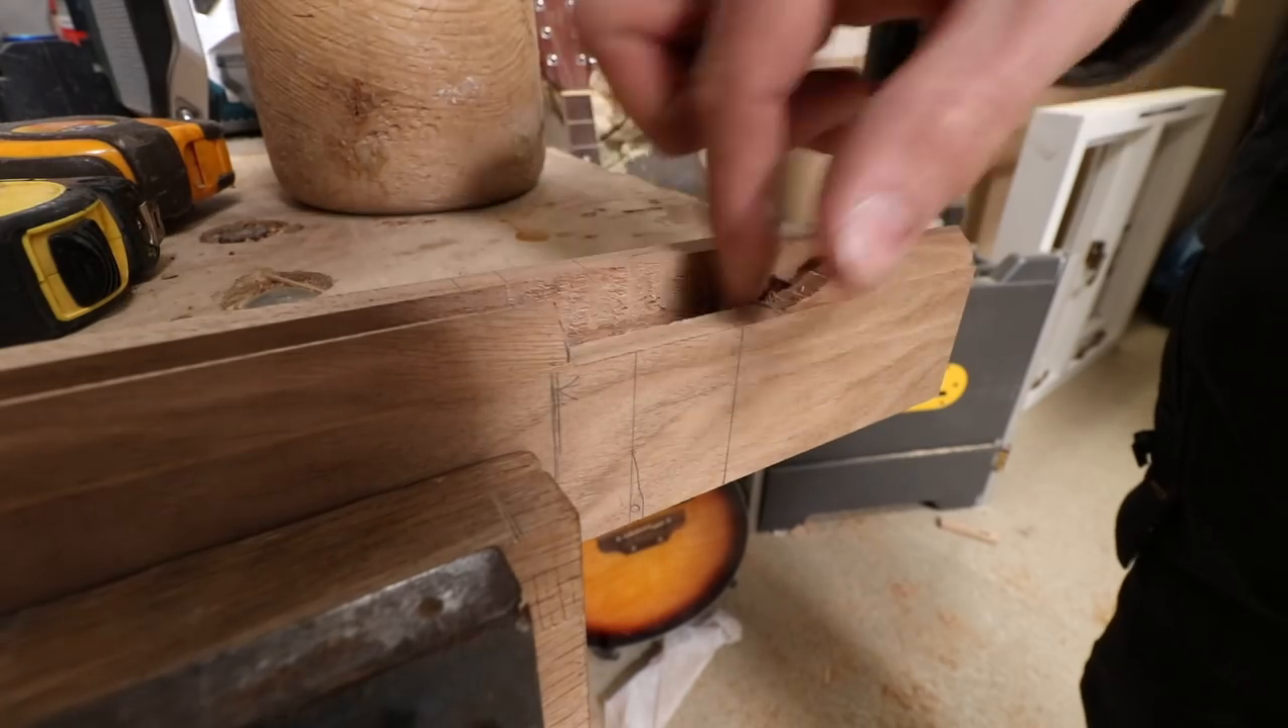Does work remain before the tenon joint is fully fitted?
Yes.